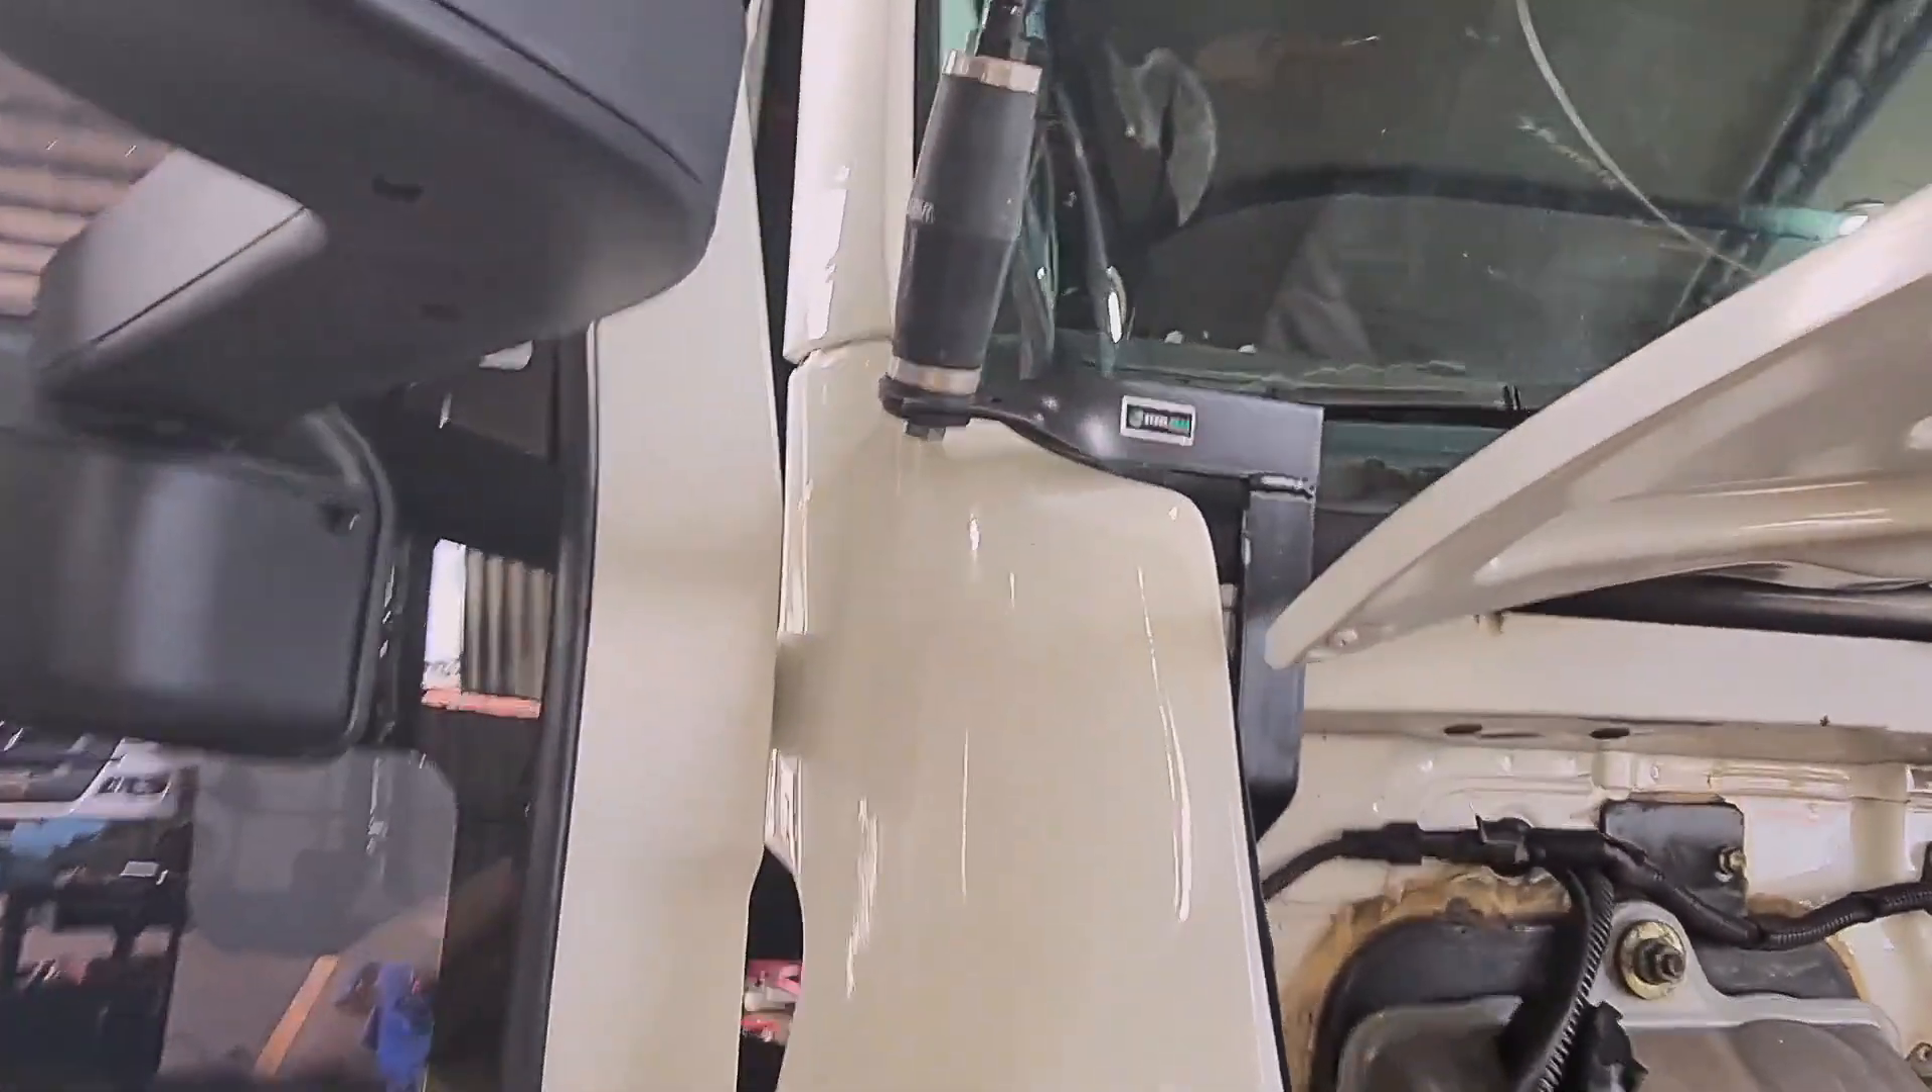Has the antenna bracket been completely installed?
Yes.